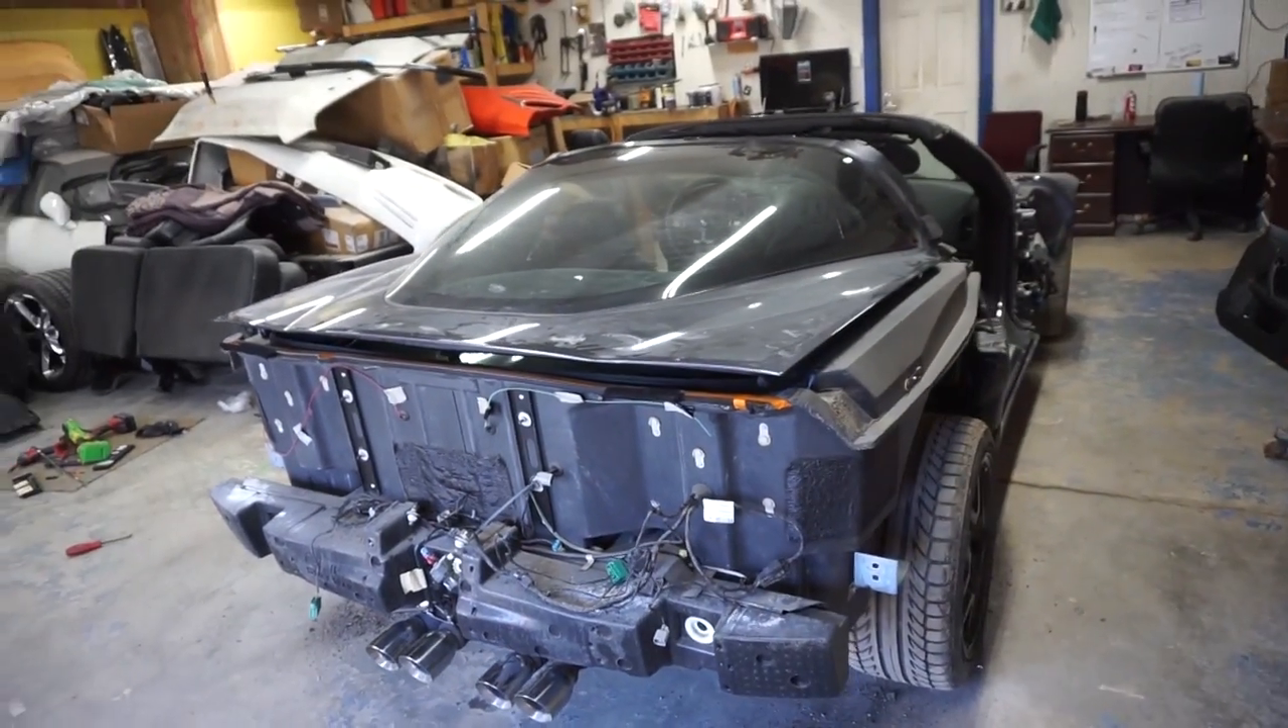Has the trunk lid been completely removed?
No.